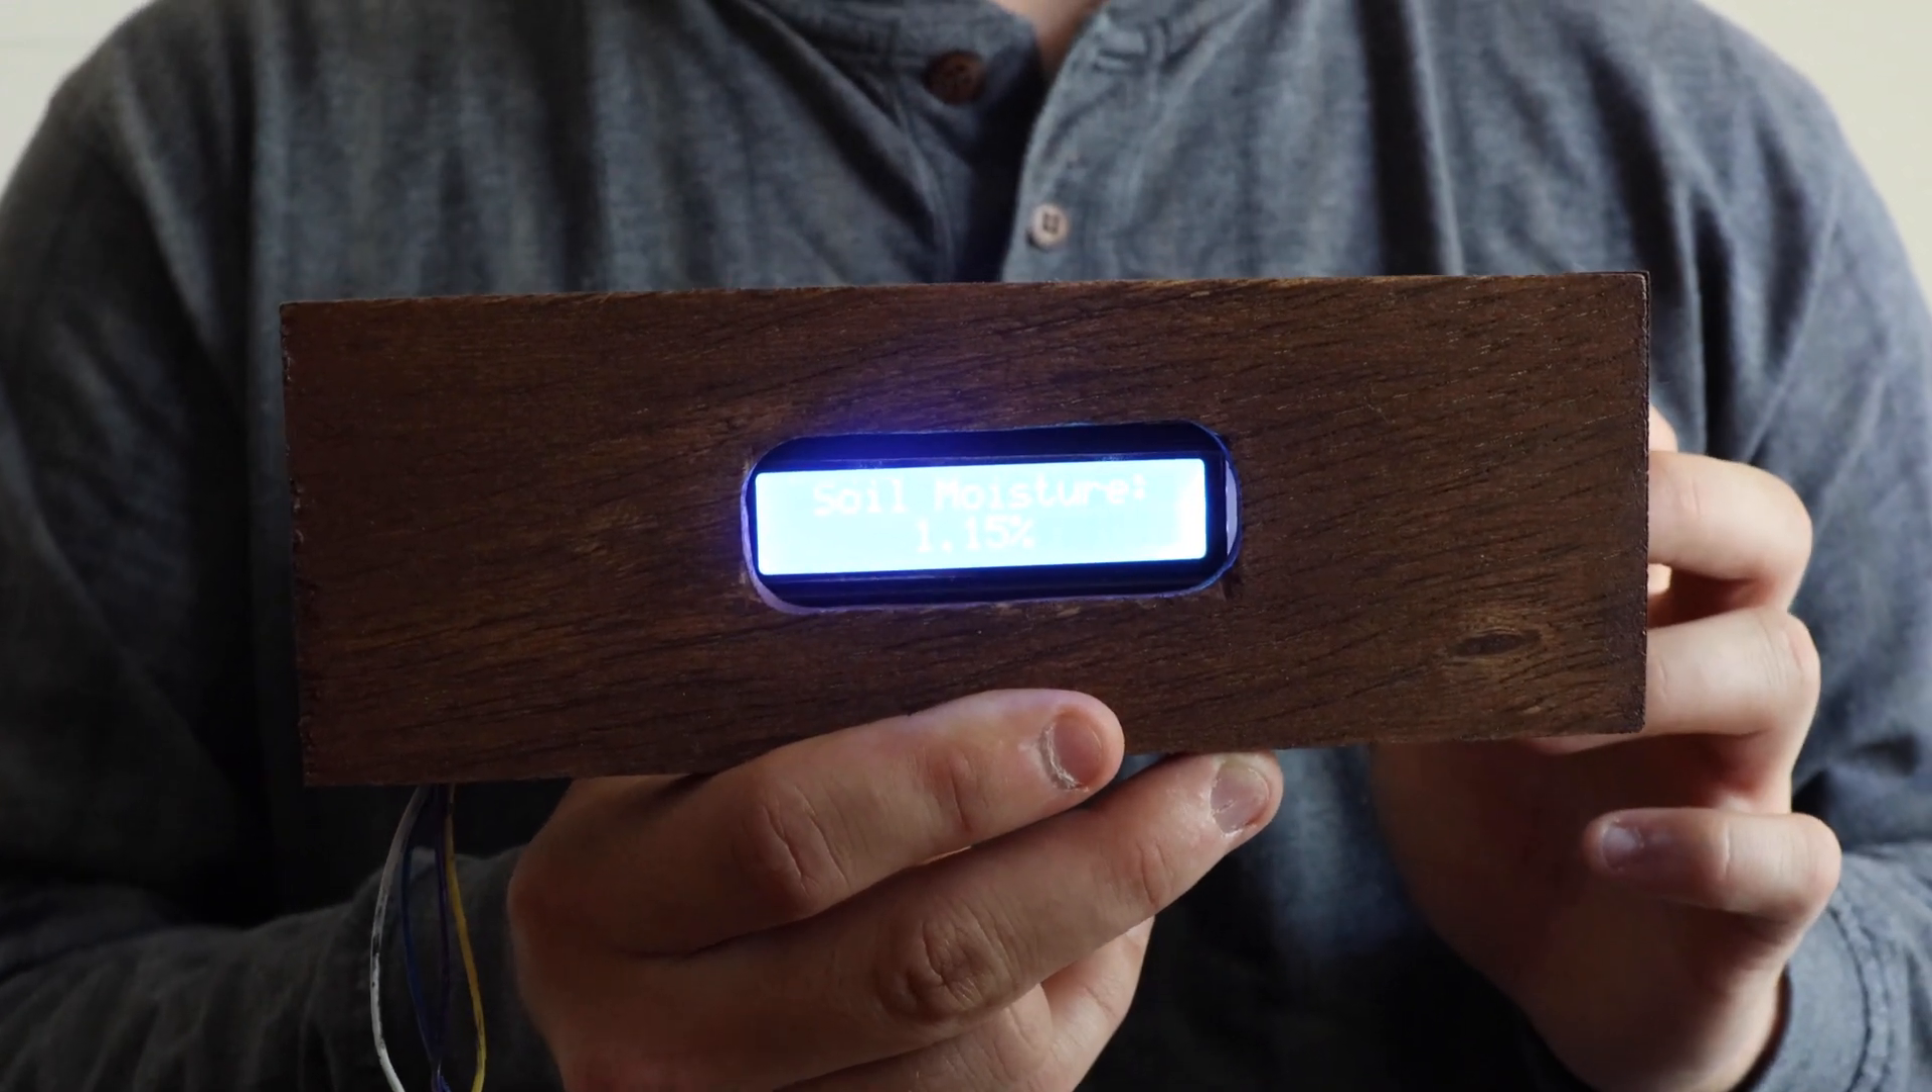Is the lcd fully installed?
Yes.